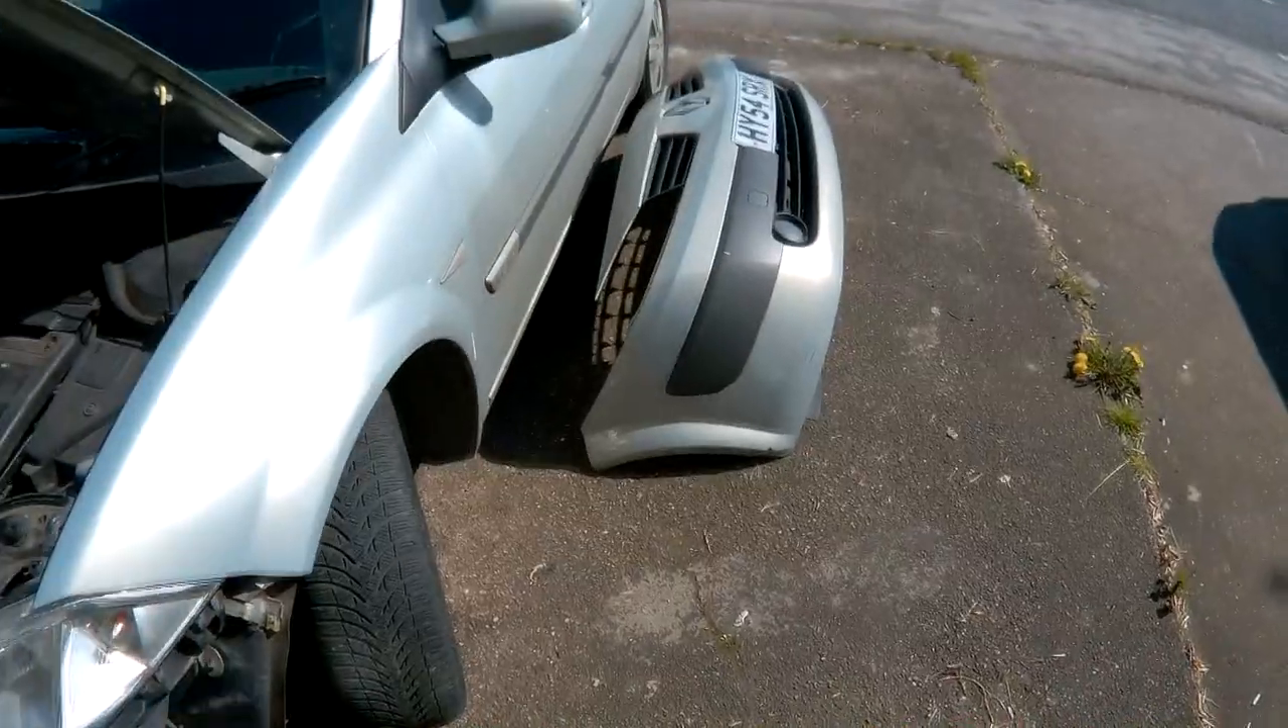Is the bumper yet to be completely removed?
No.